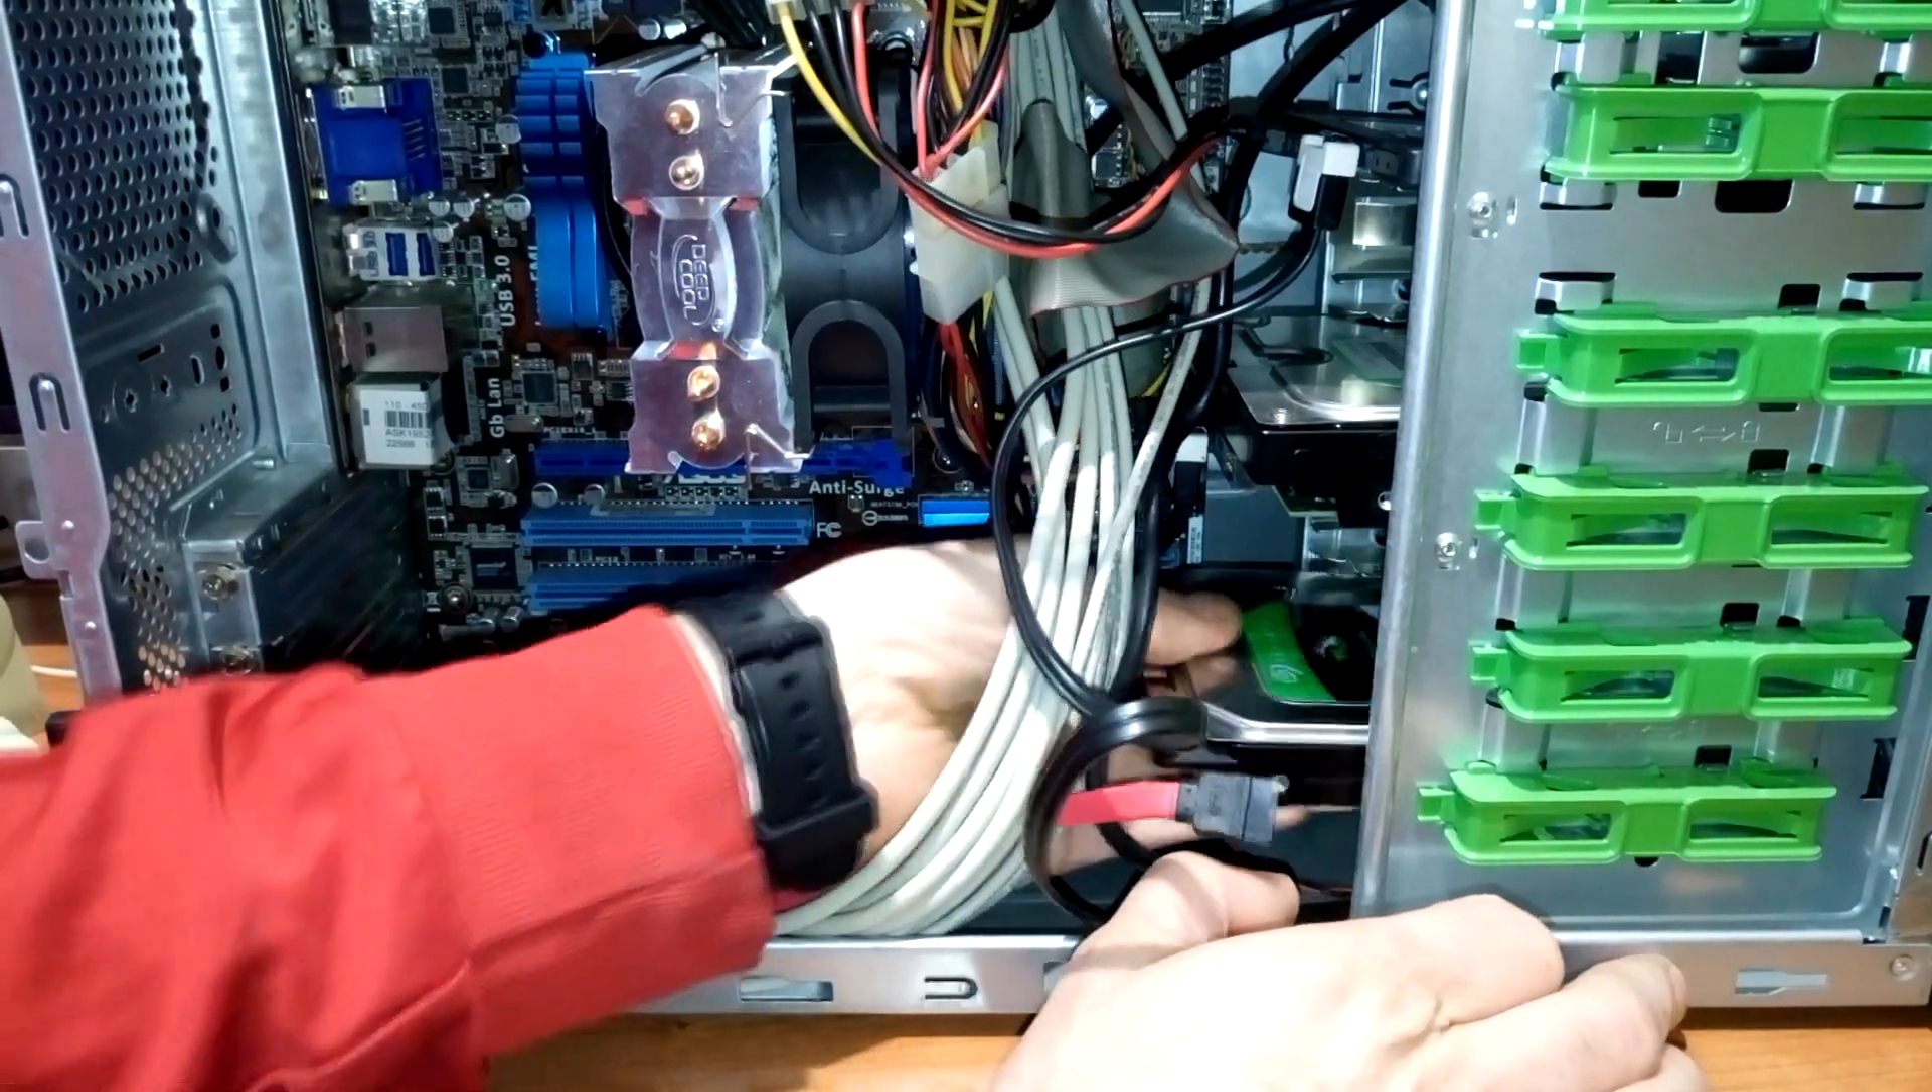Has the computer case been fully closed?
No.